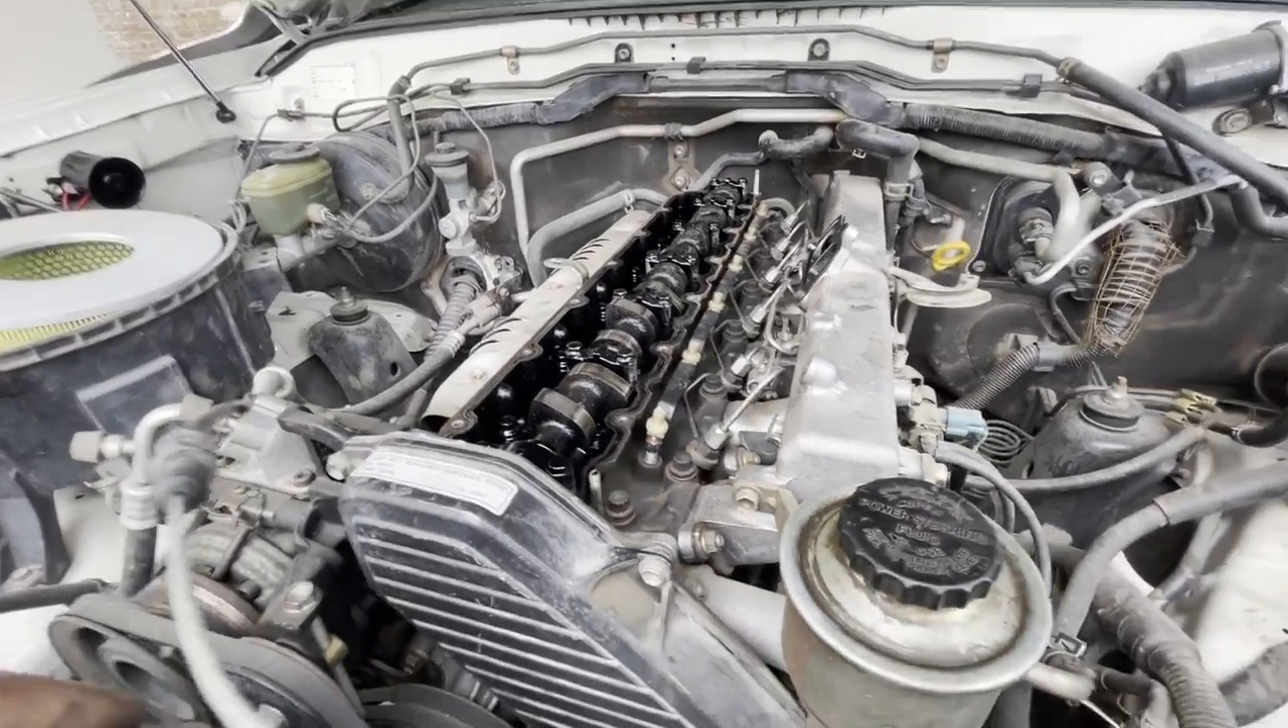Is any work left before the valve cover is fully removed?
No.